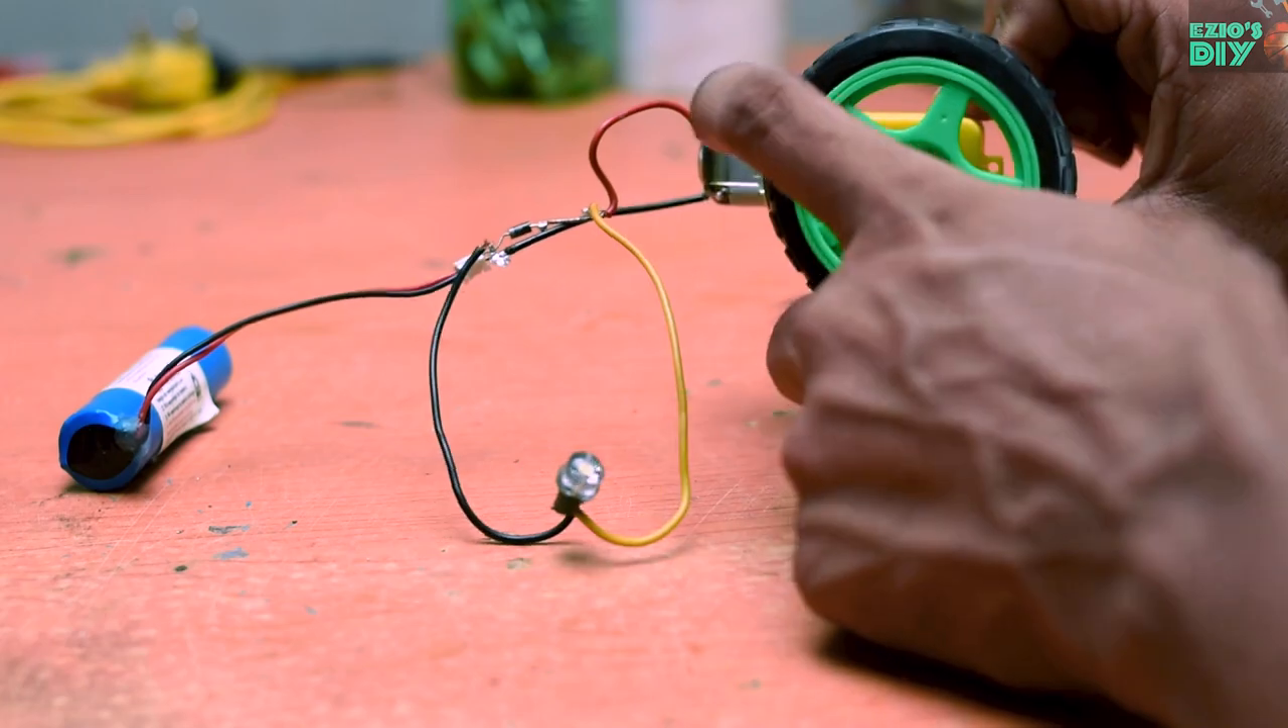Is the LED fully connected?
Yes.